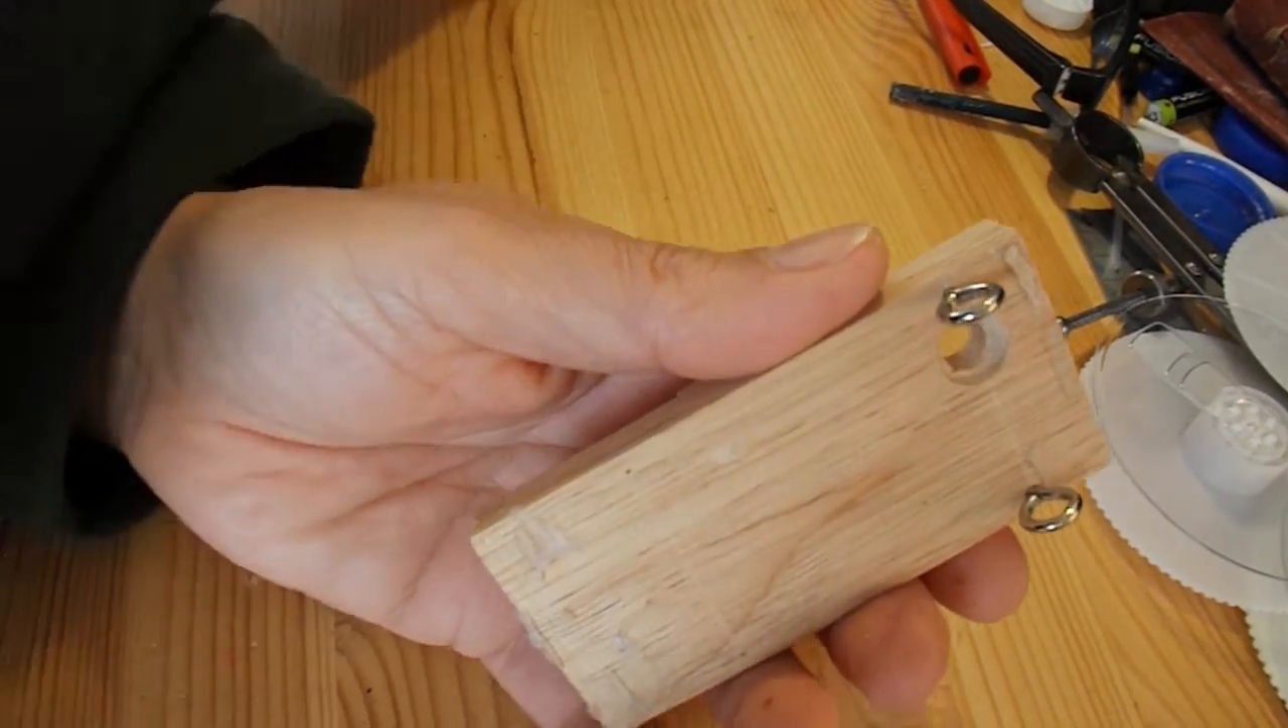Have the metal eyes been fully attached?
Yes.